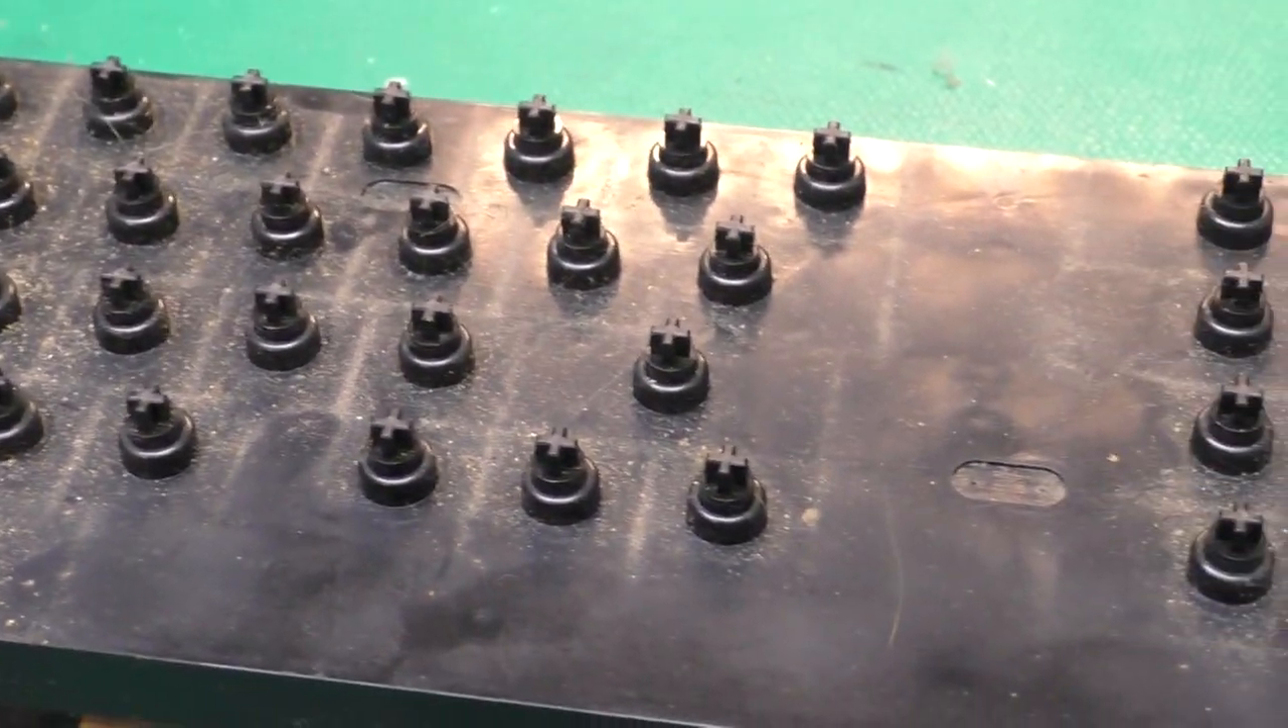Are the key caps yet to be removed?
No.